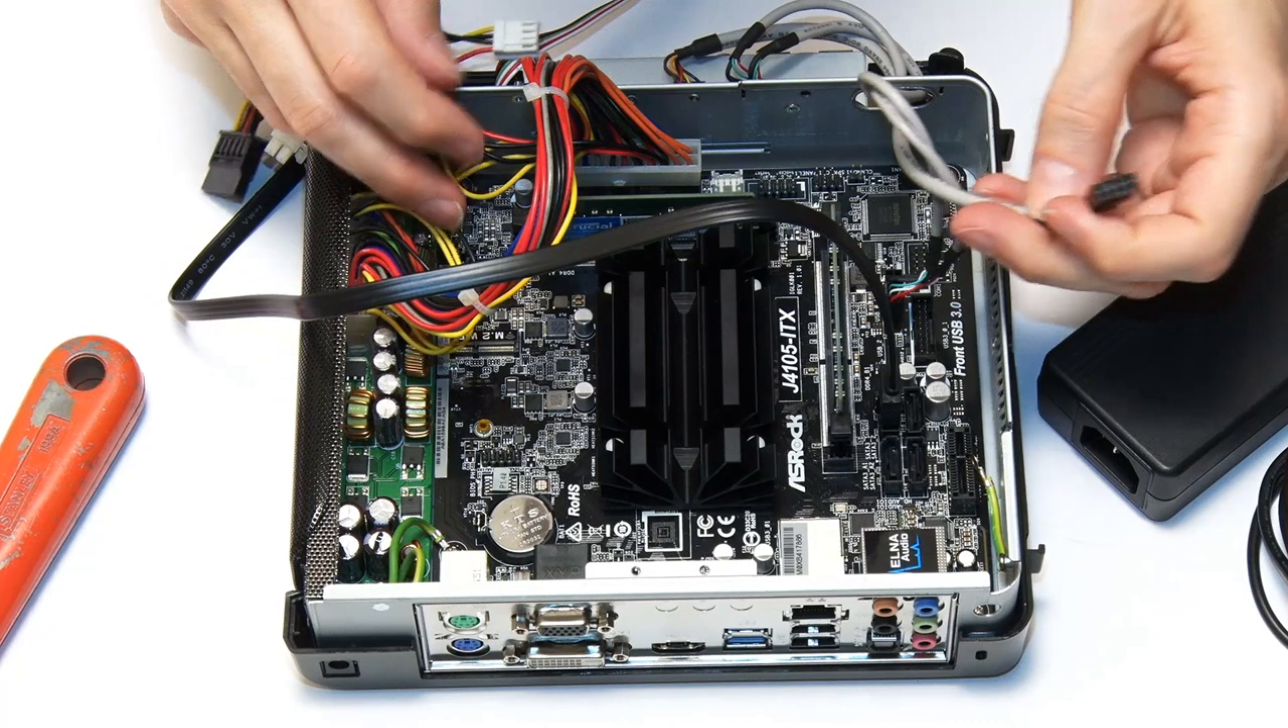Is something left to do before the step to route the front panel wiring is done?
Yes.